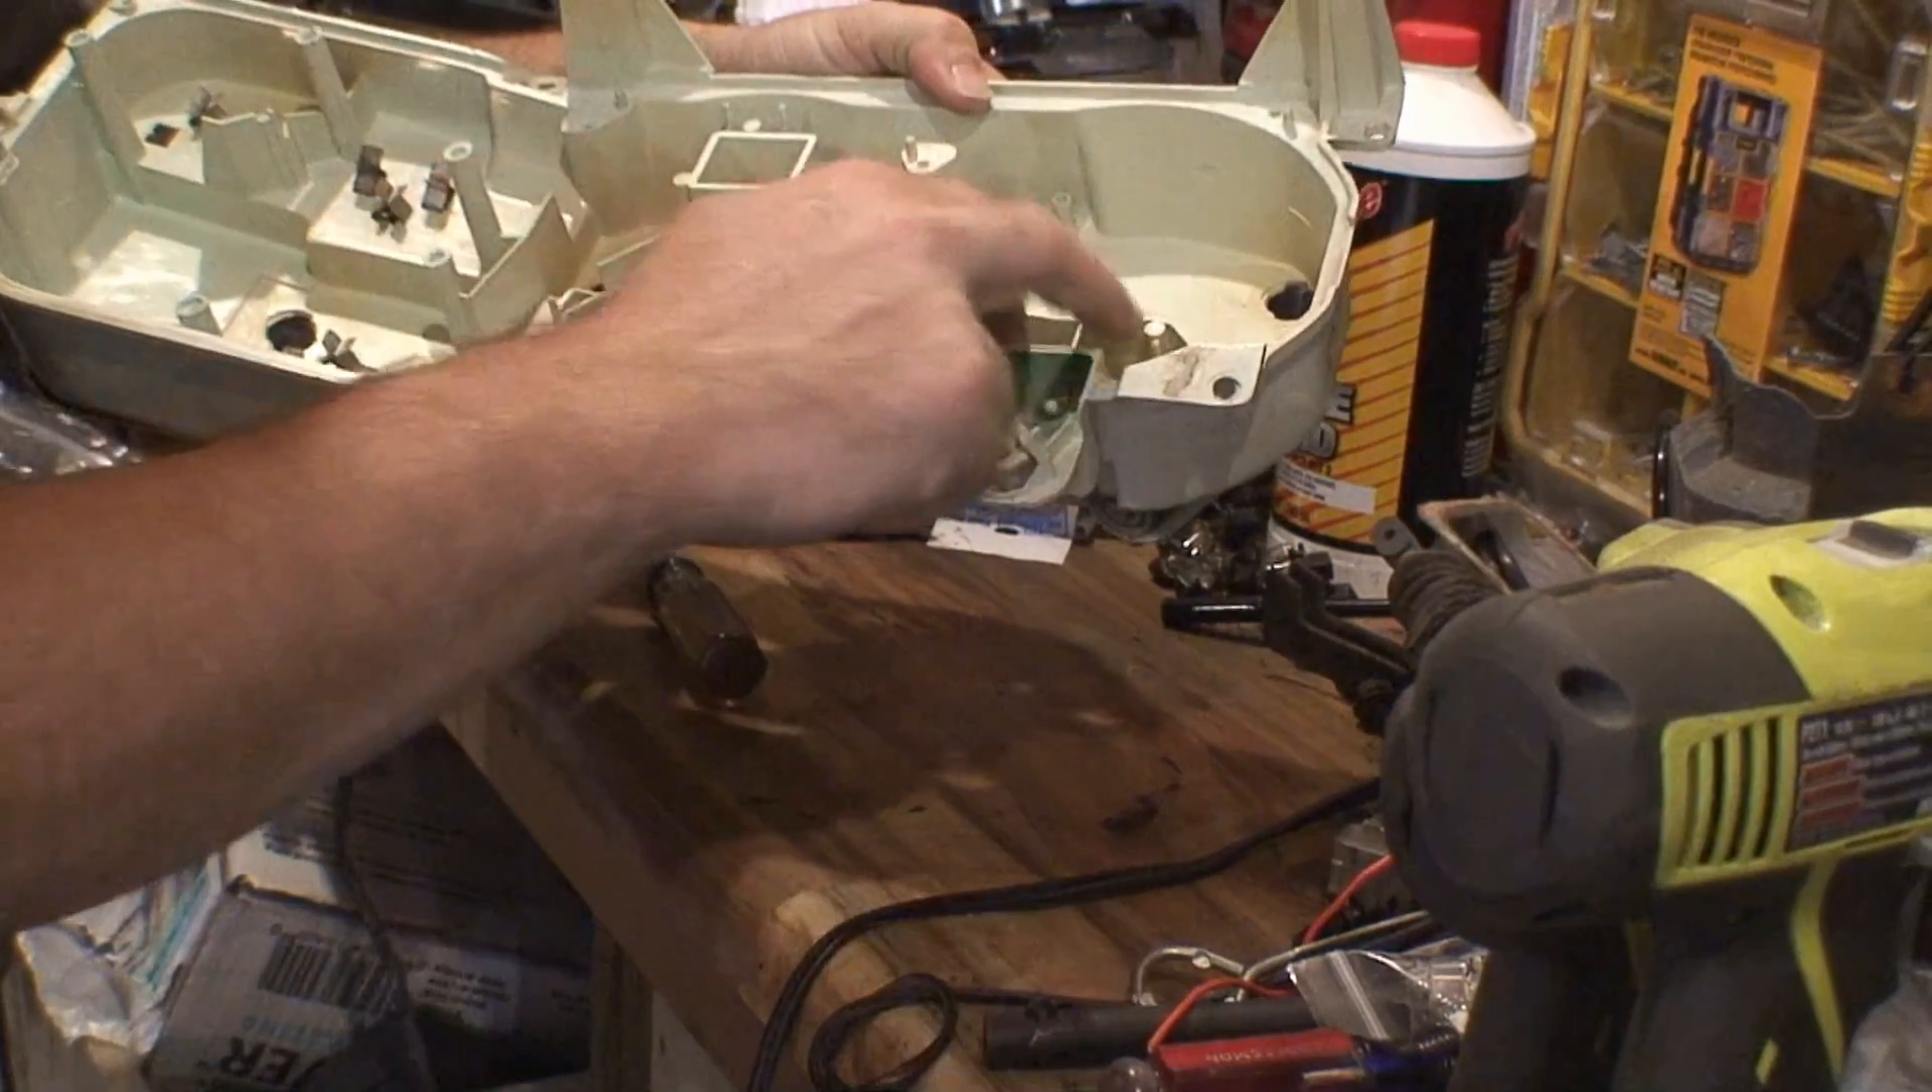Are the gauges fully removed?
Yes.